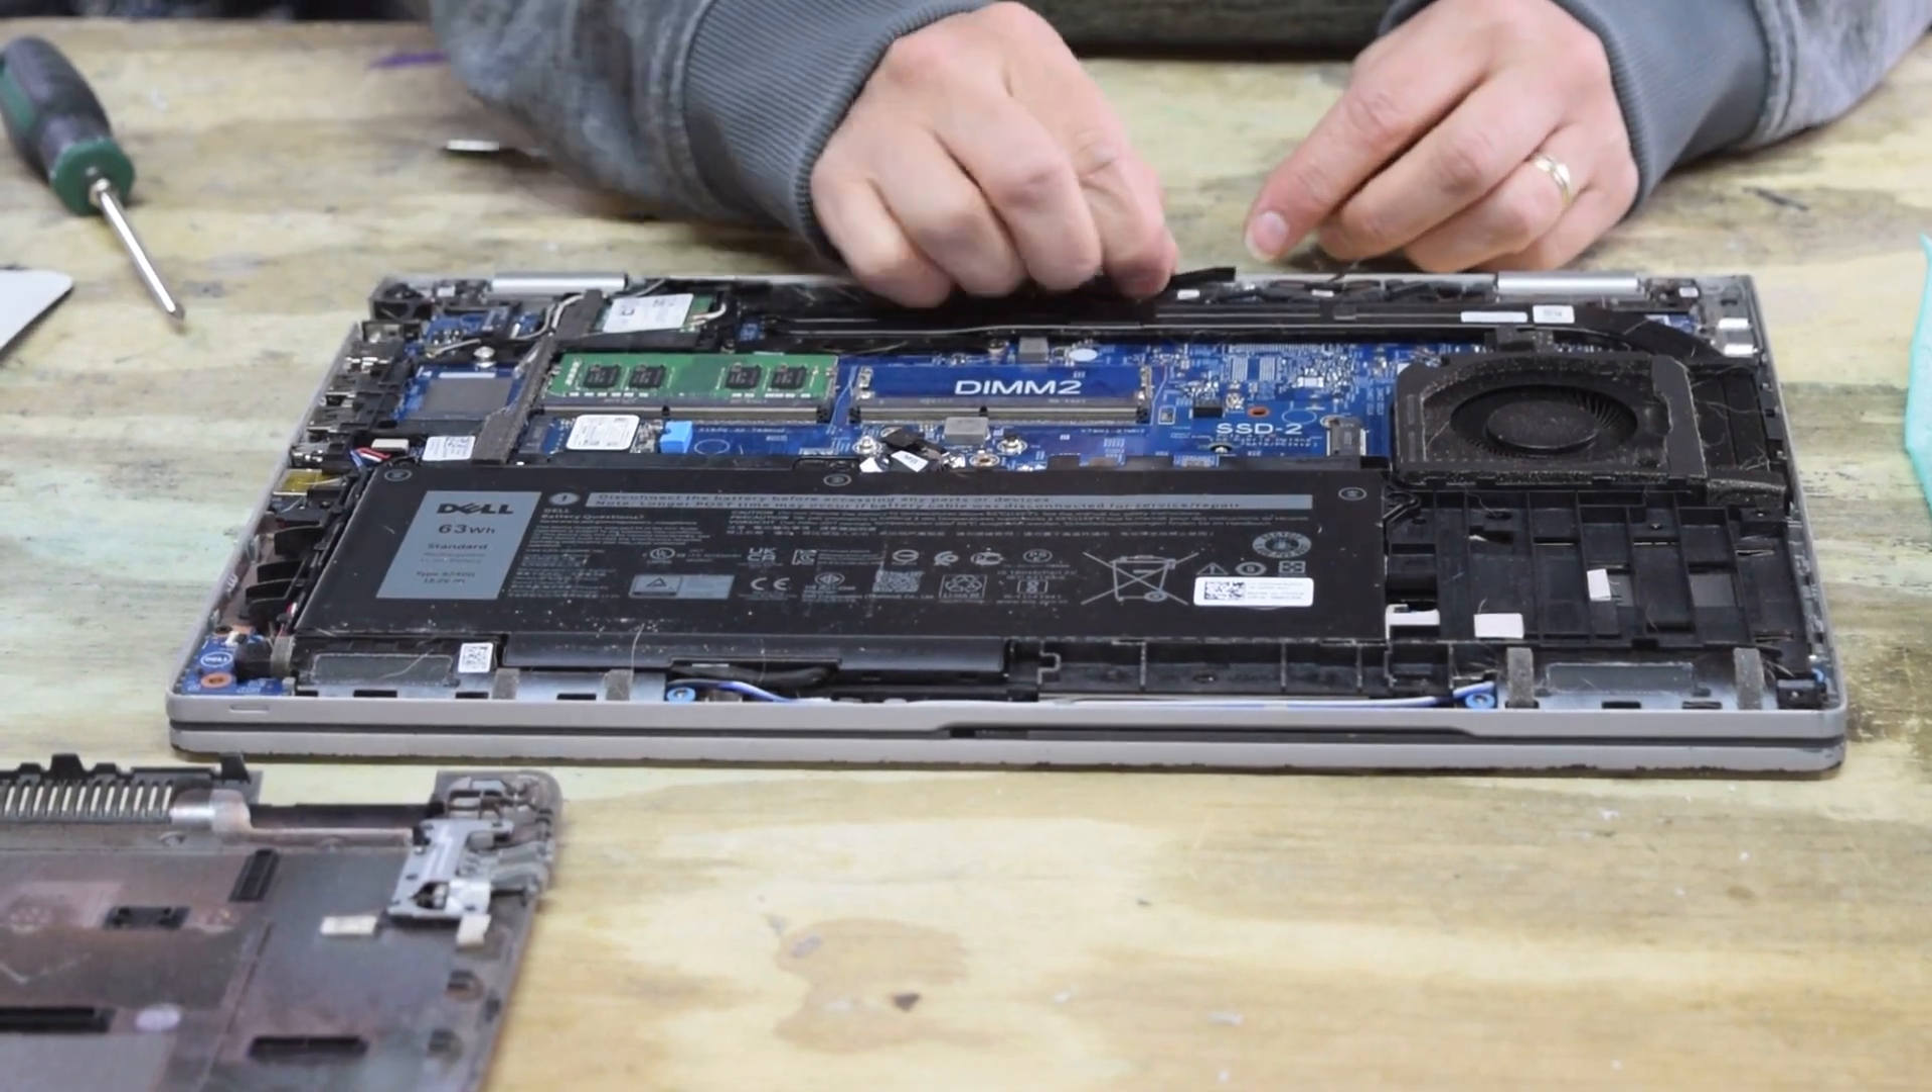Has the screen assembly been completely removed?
No.